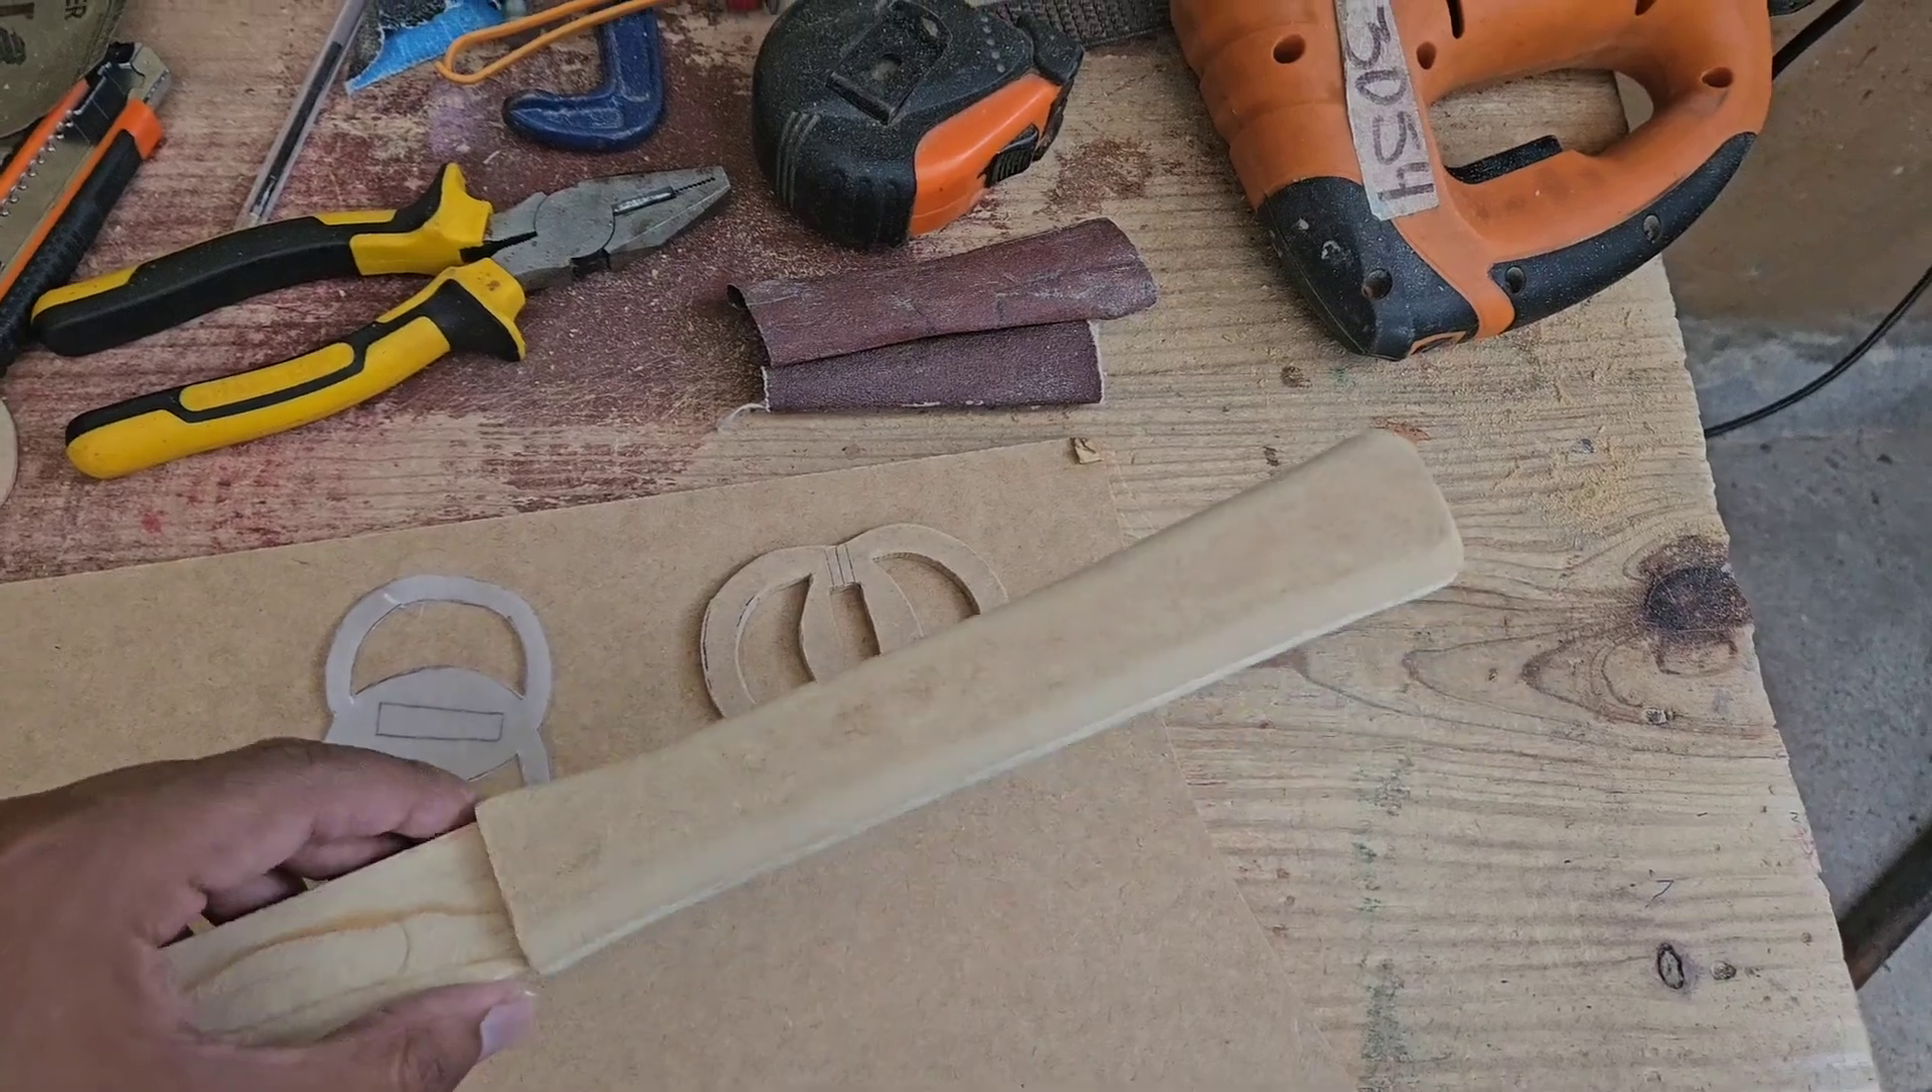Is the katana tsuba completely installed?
No.